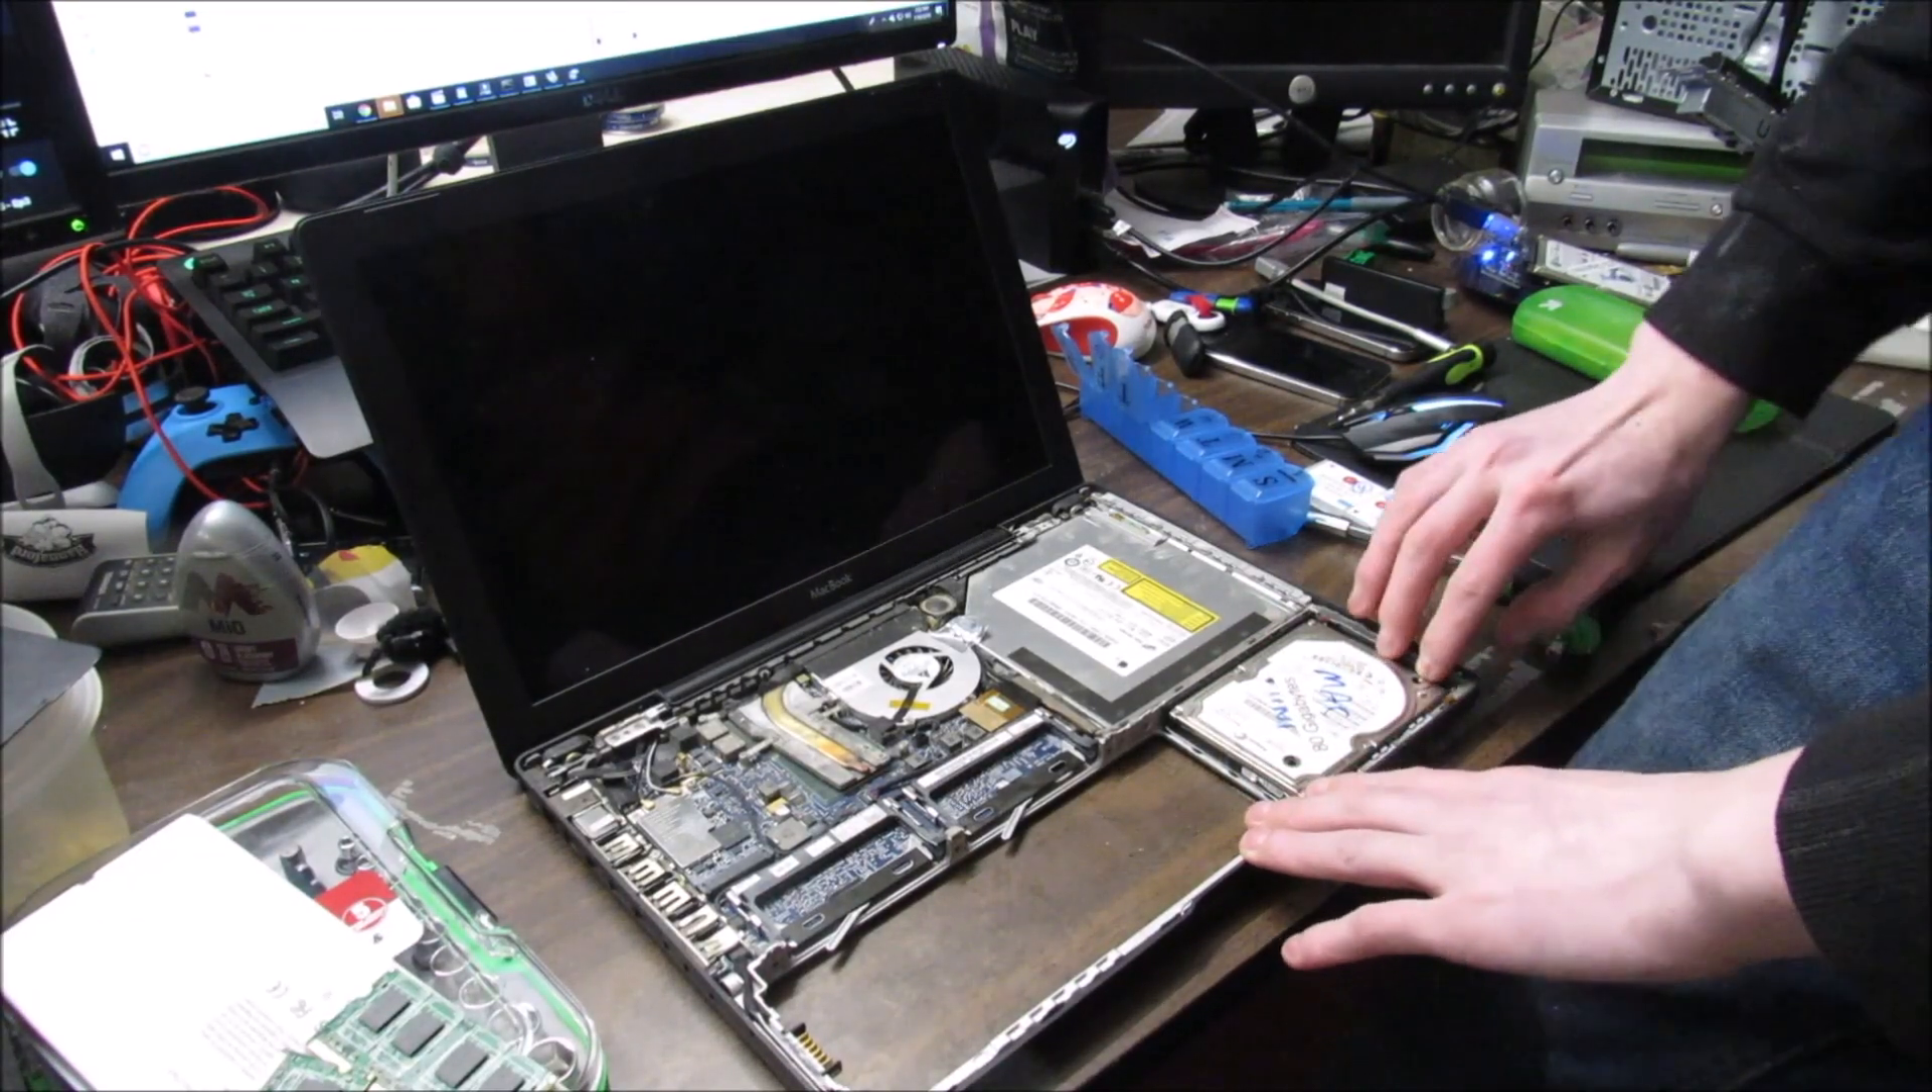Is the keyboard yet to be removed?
No.